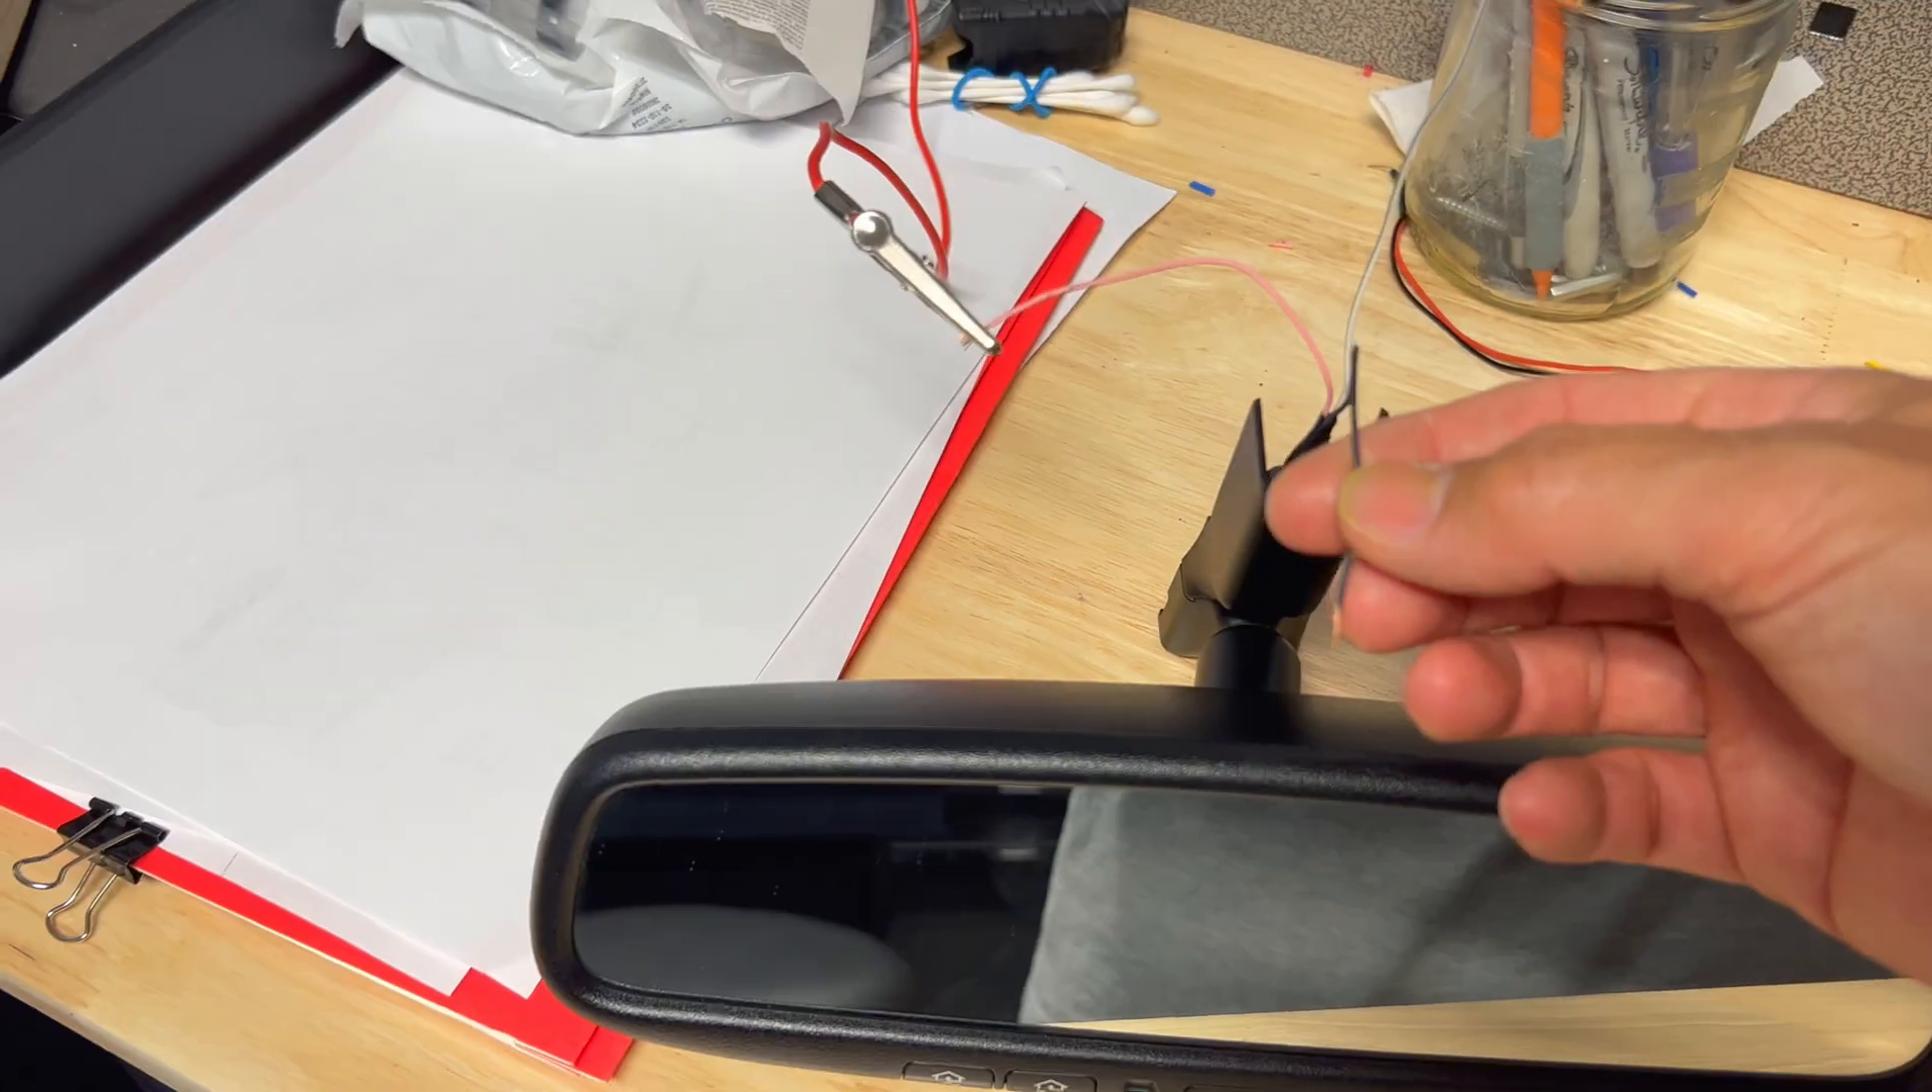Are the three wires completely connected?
No.